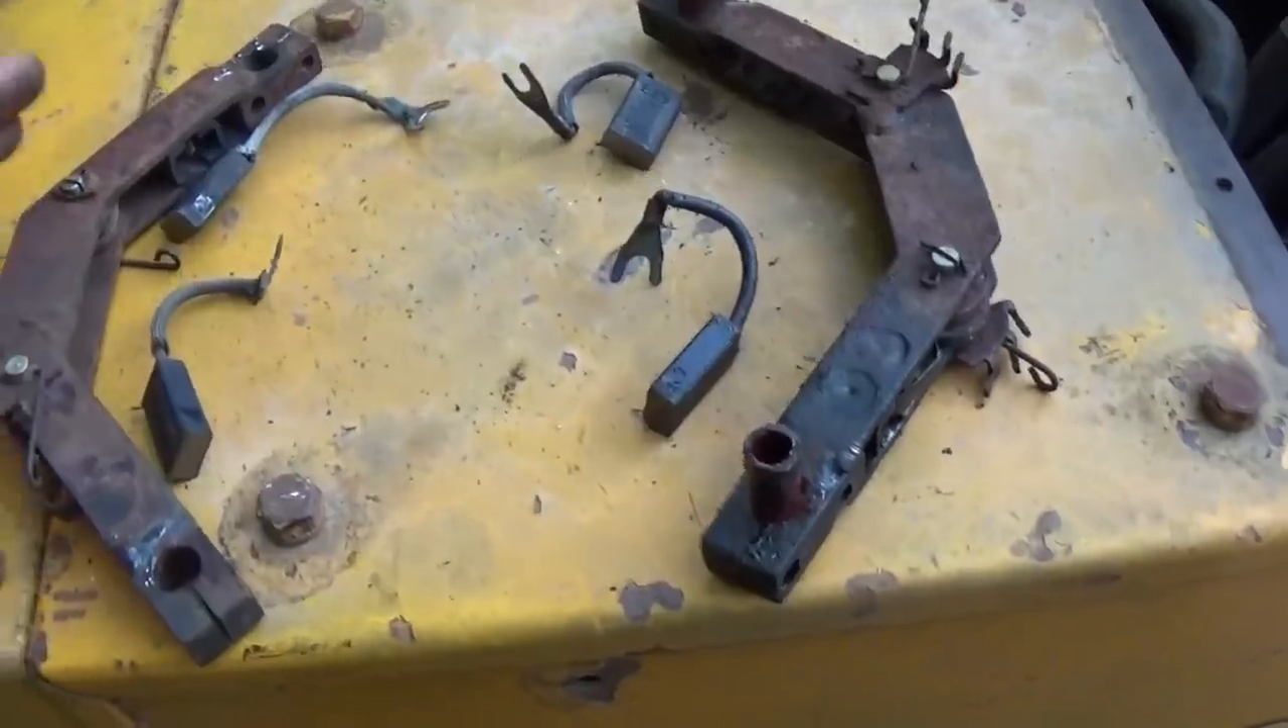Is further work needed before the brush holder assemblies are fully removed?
No.